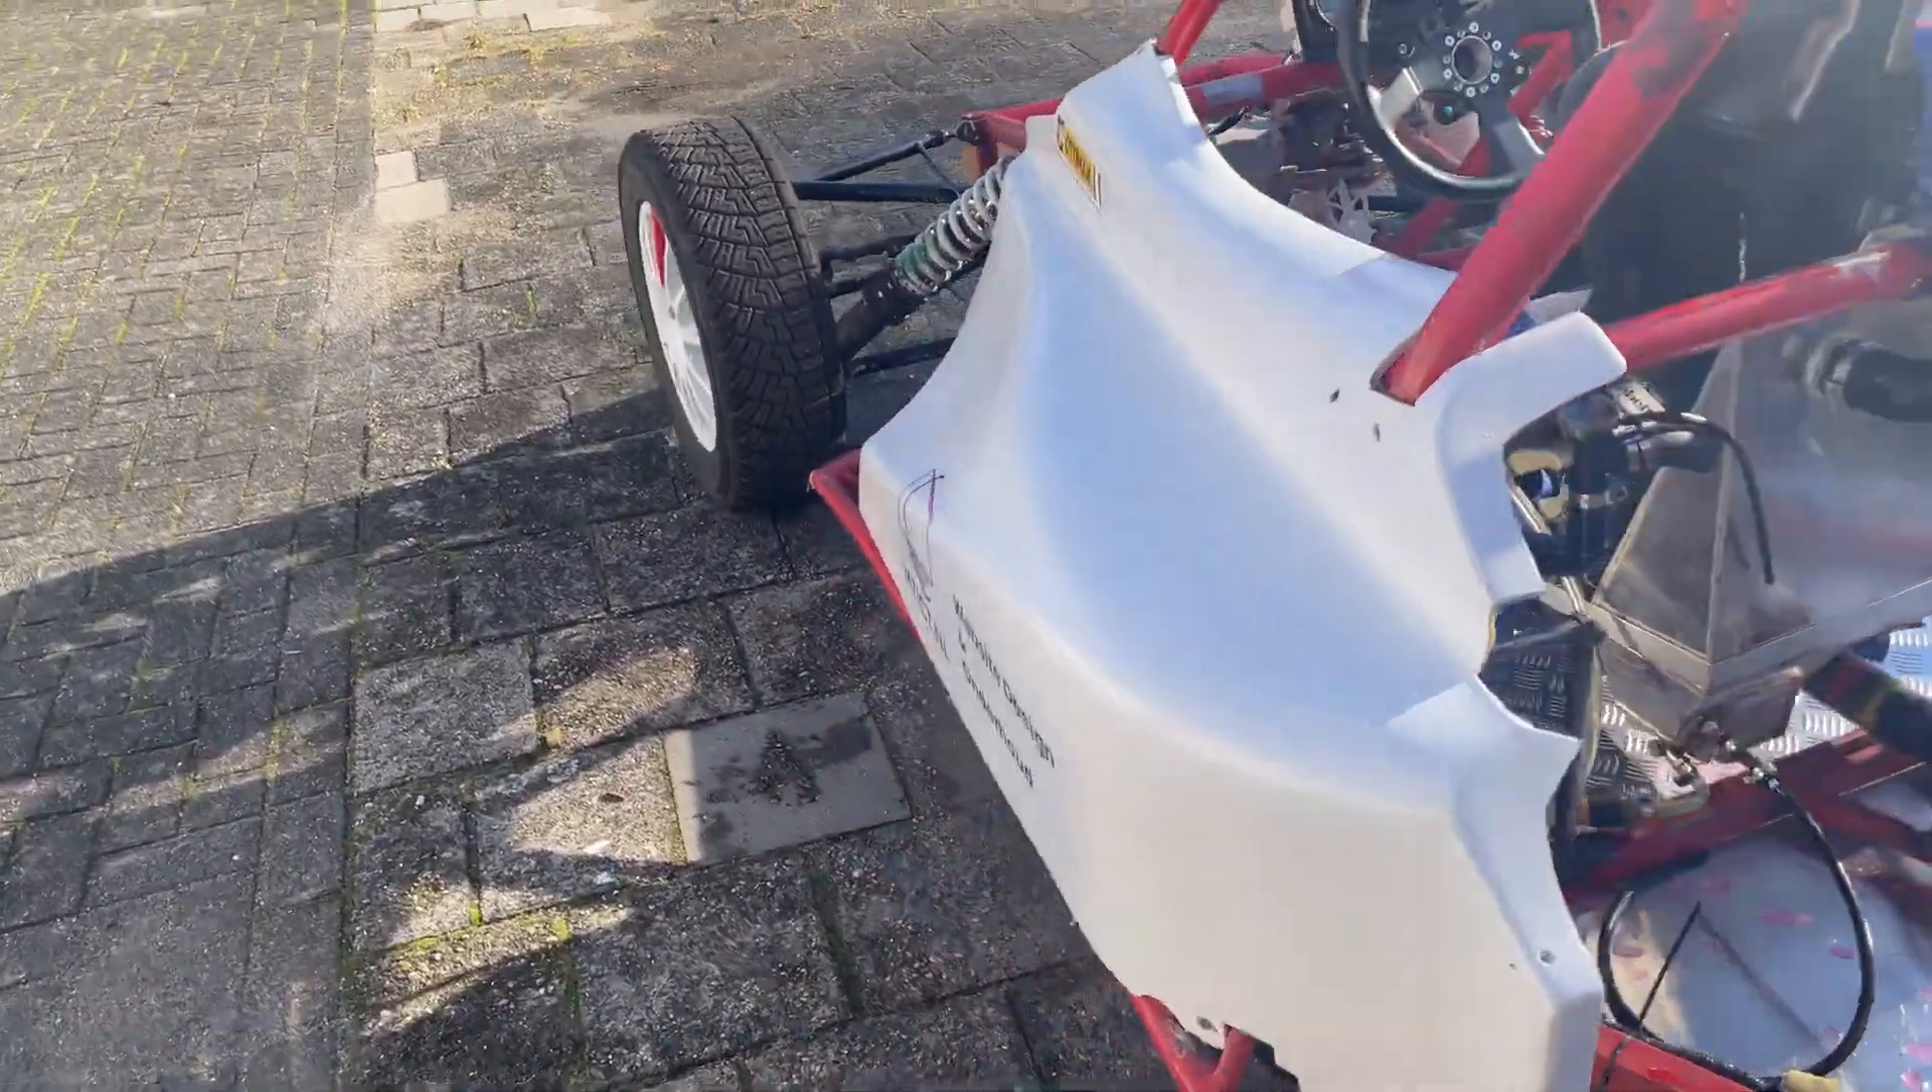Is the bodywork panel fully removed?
No.